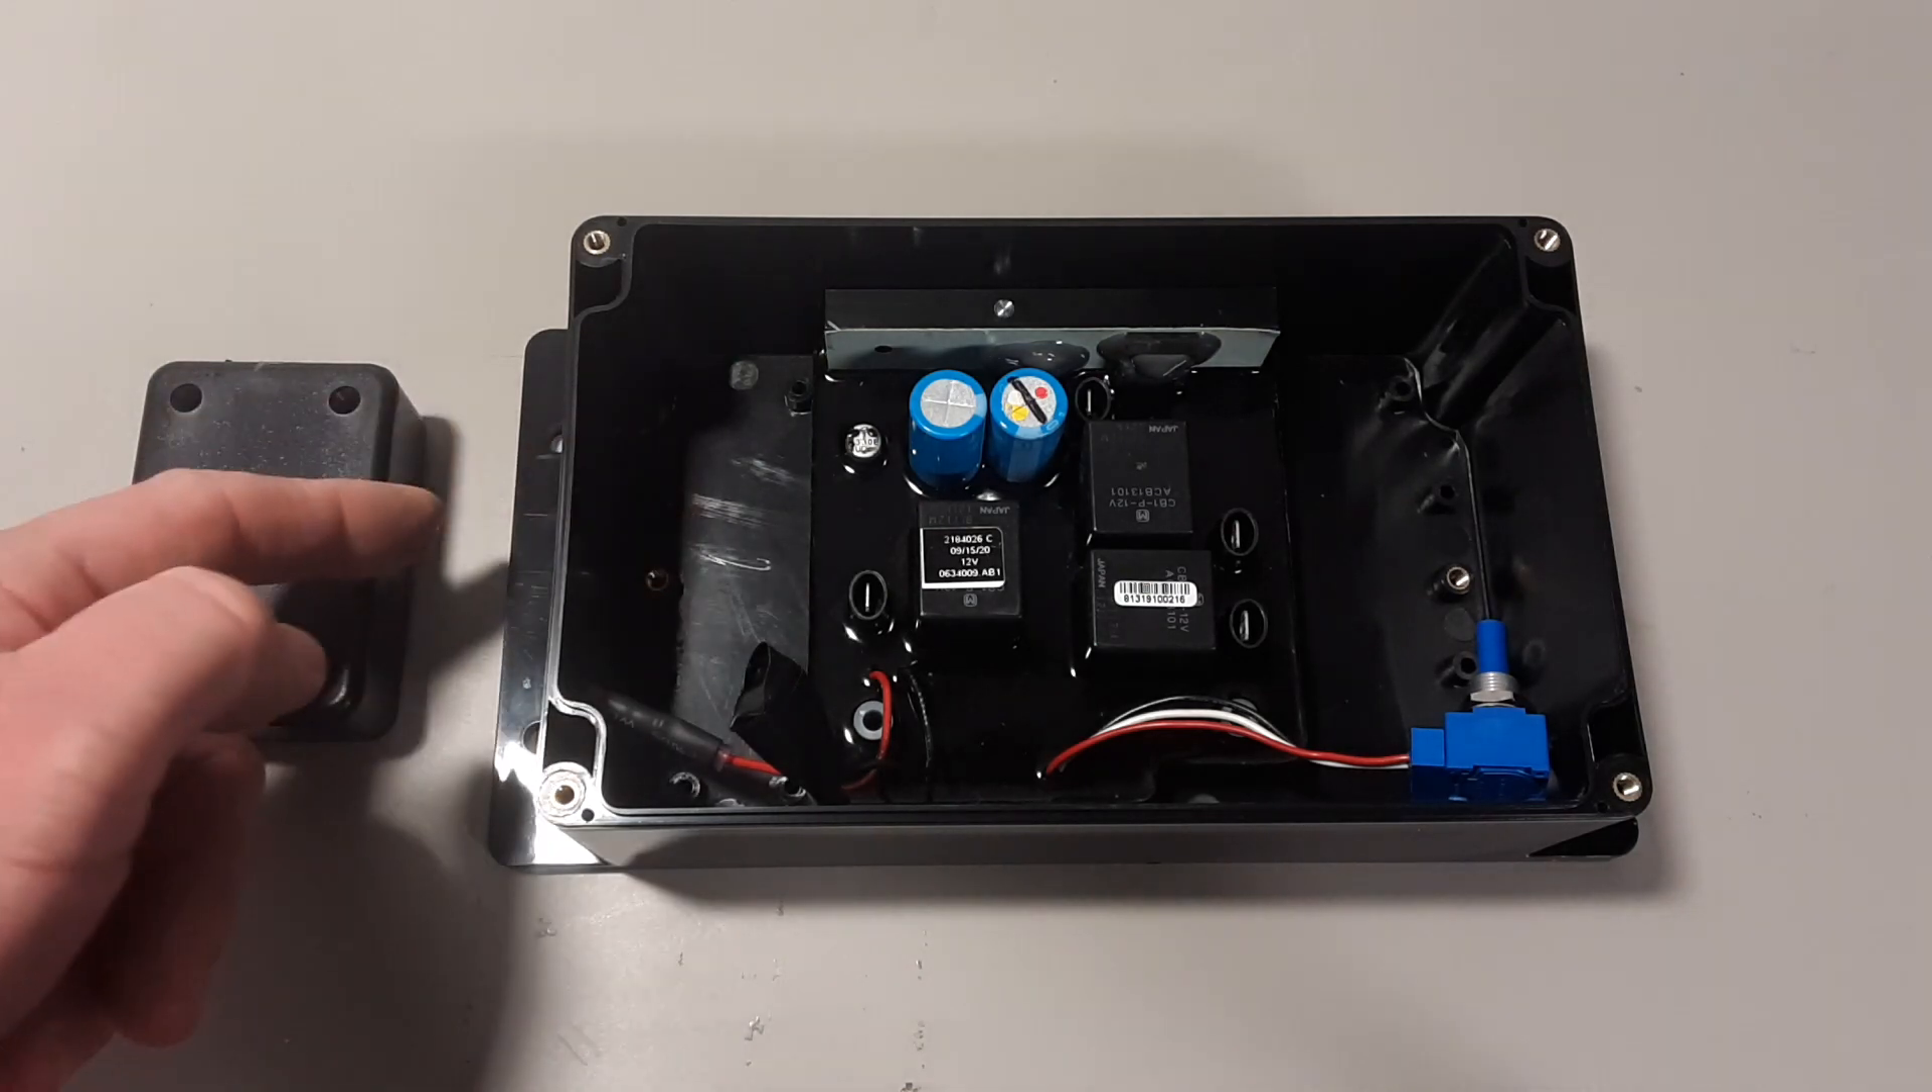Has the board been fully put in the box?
Yes.